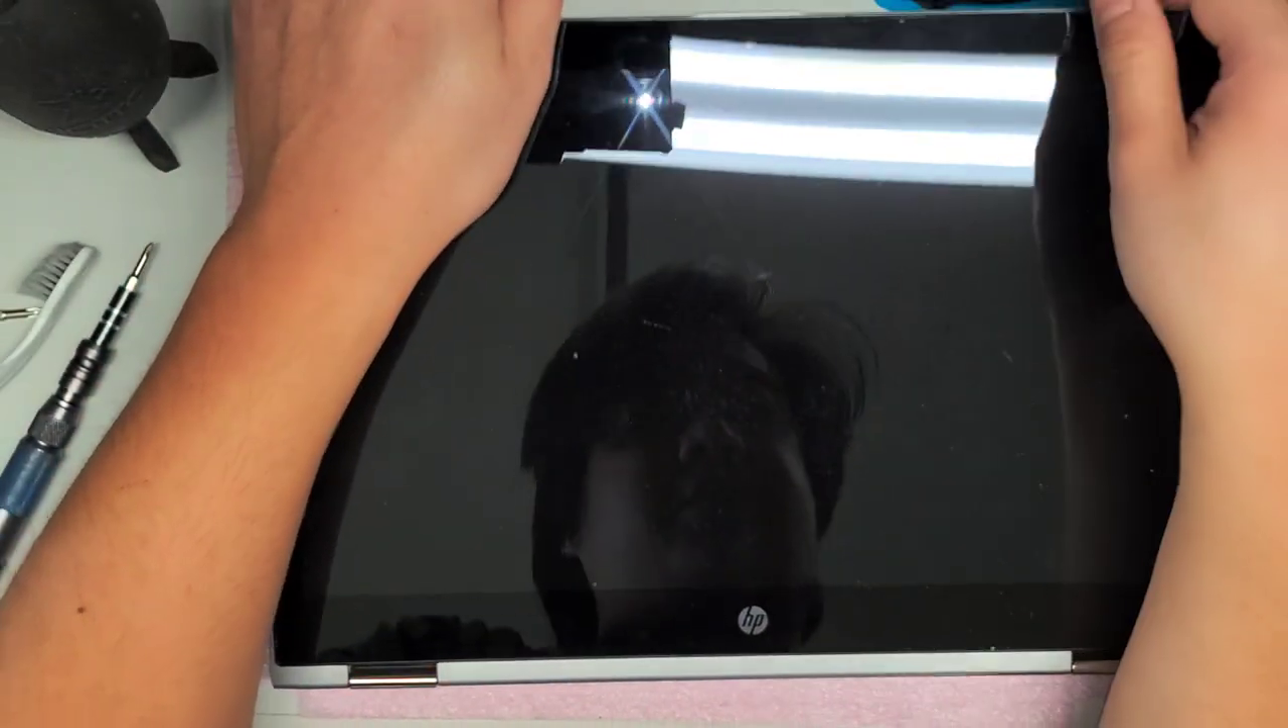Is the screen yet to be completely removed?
Yes.